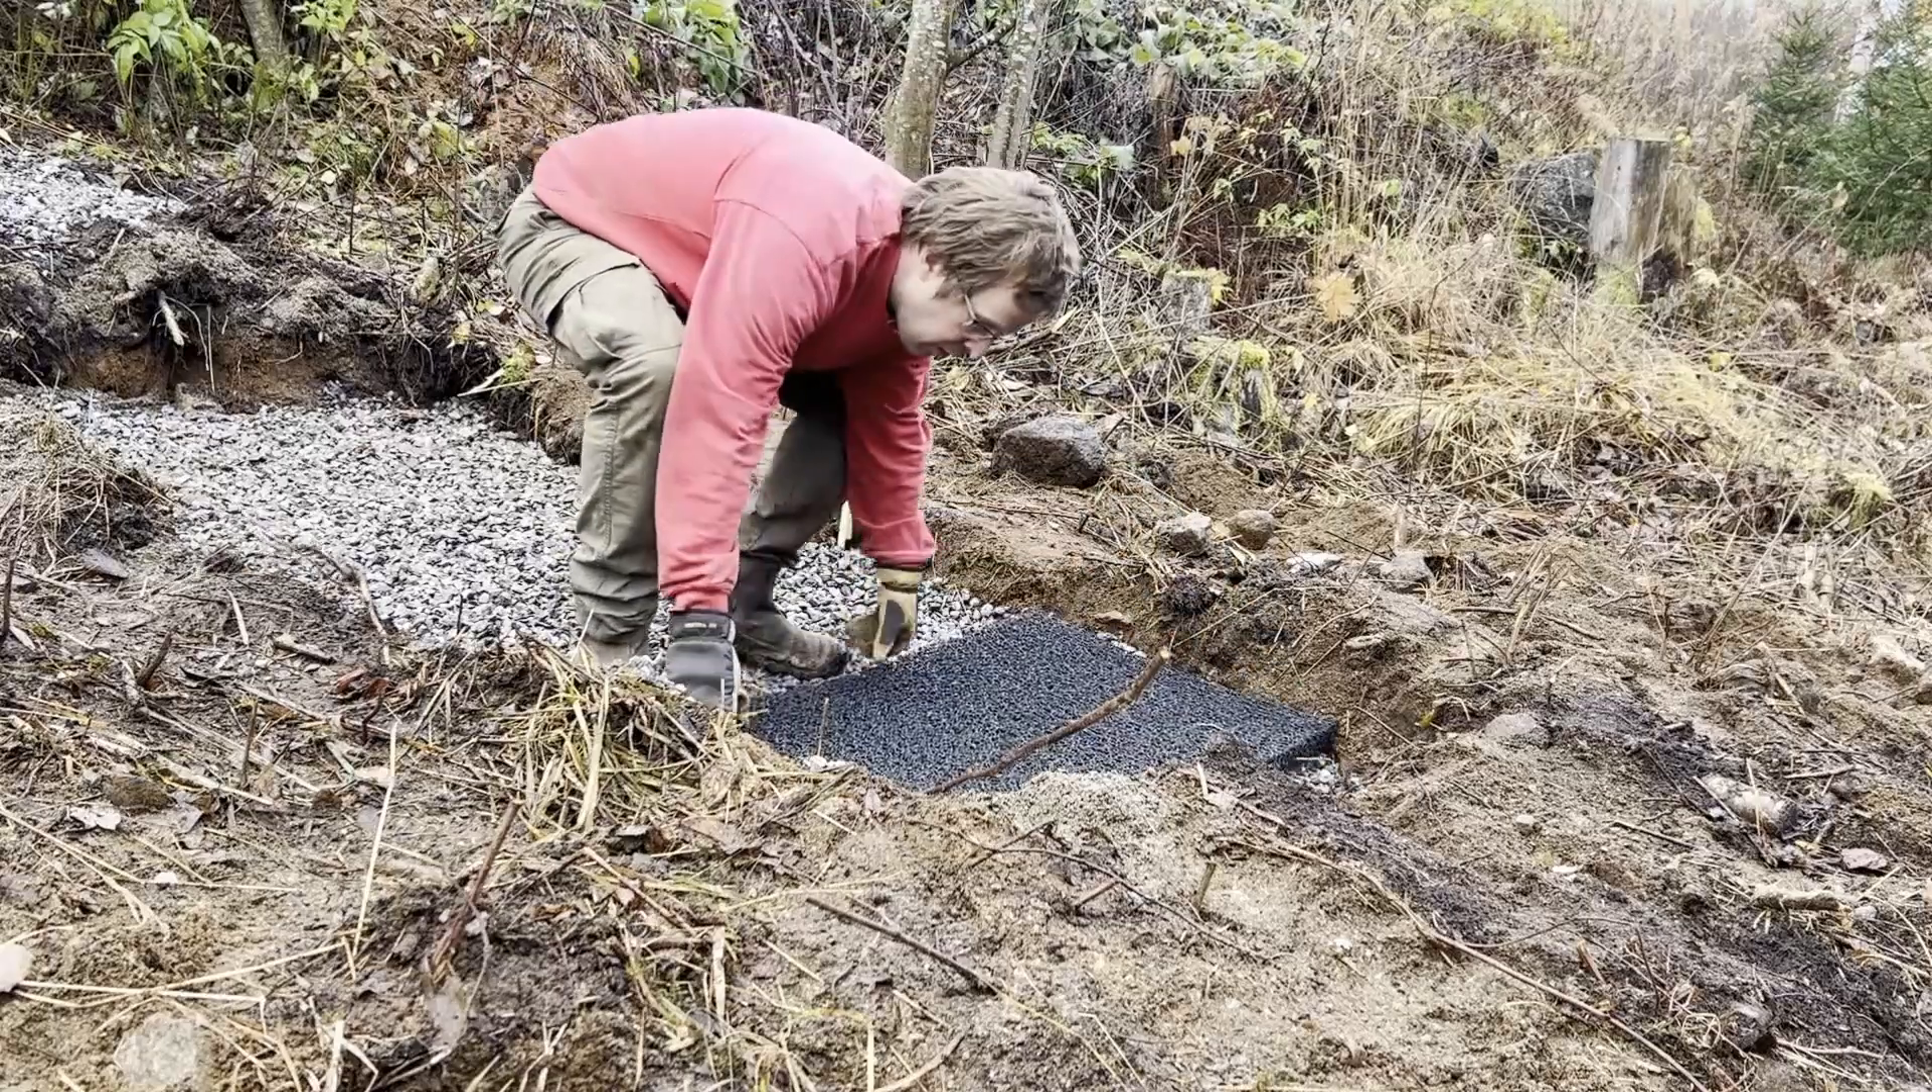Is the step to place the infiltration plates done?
No.